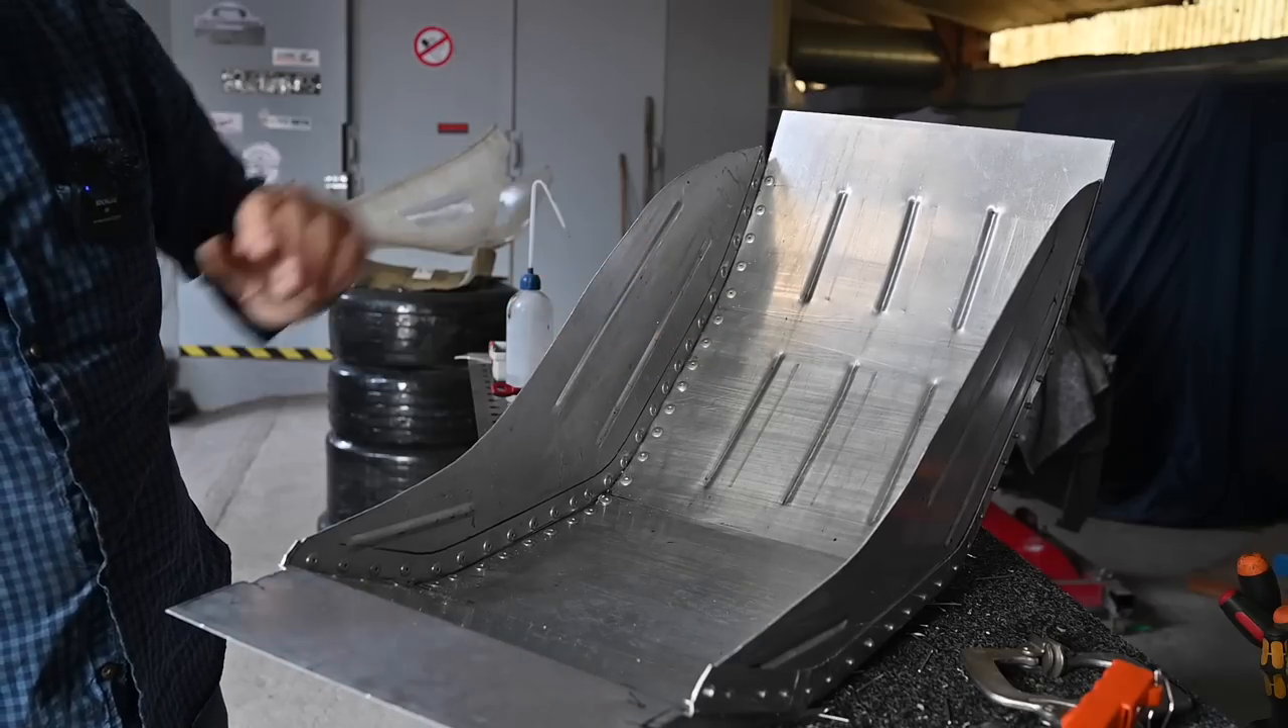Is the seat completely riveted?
Yes.